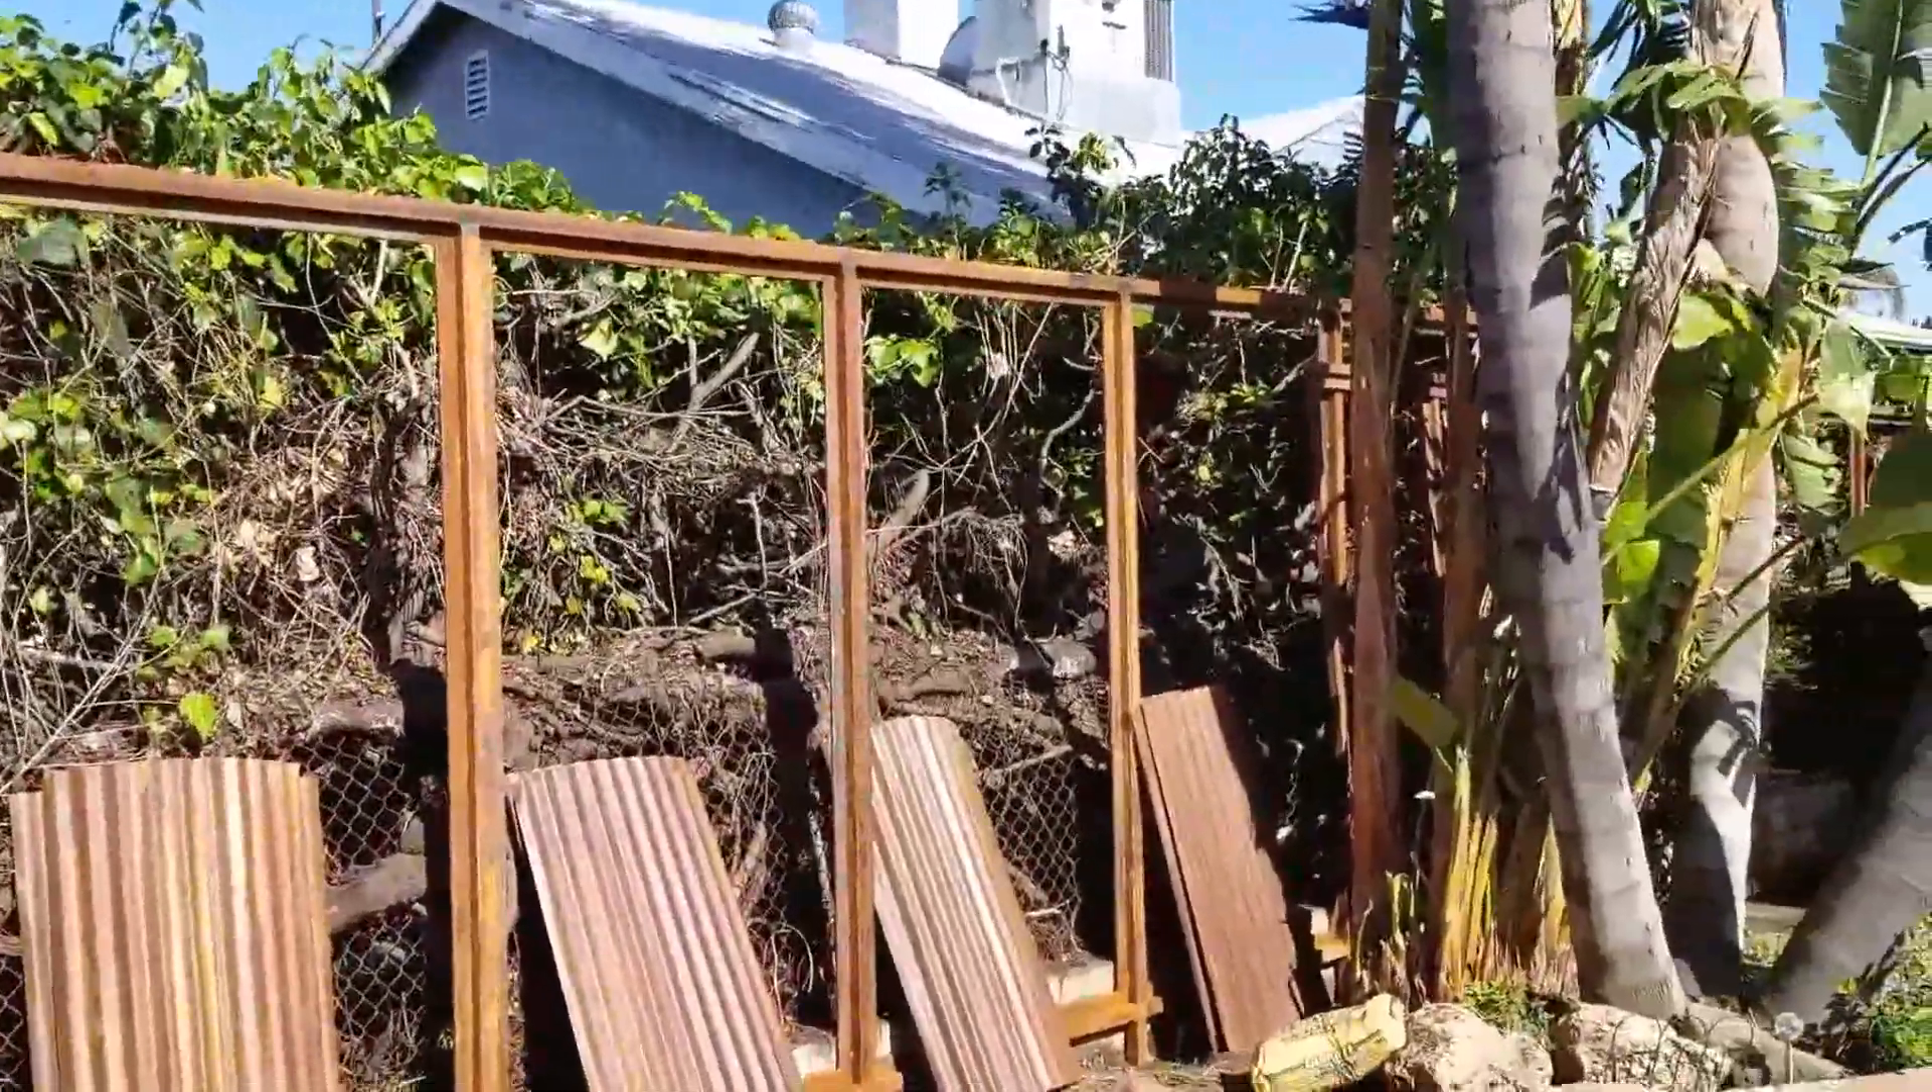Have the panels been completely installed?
No.